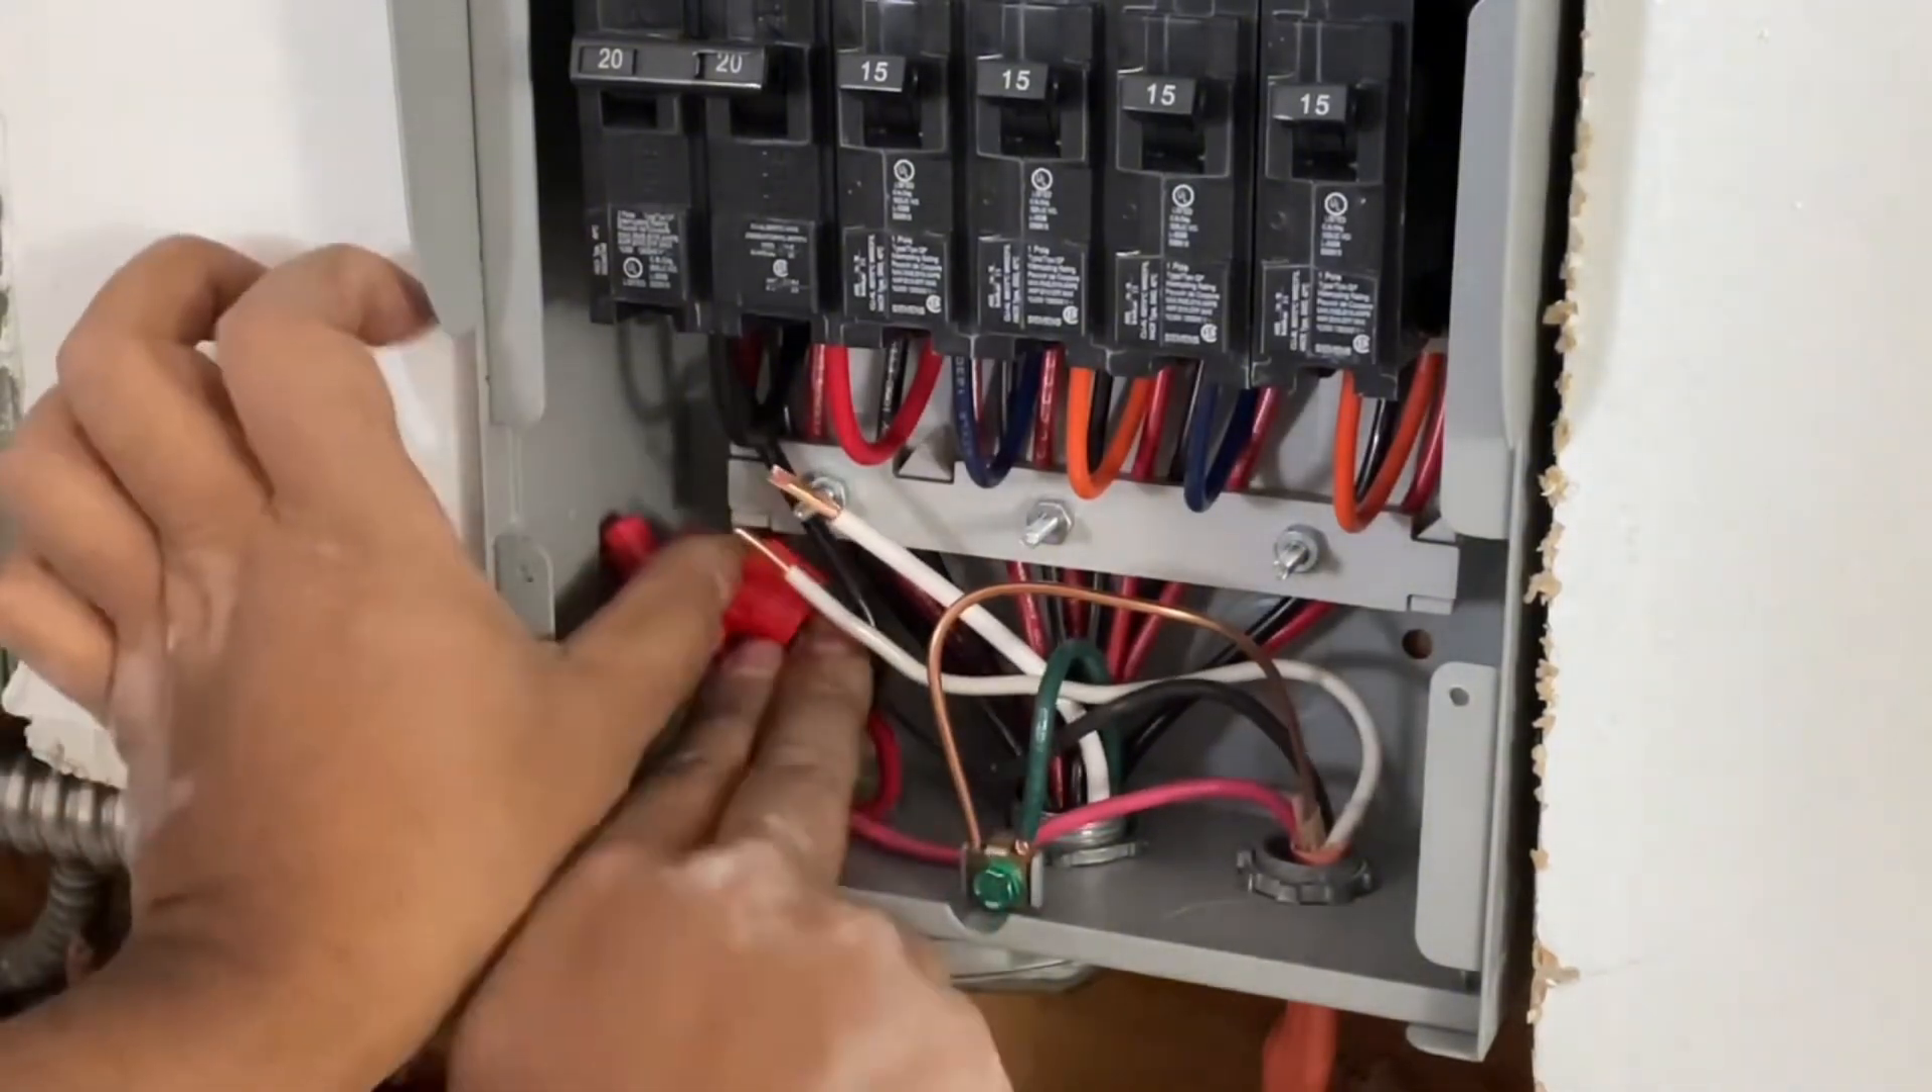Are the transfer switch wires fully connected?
No.